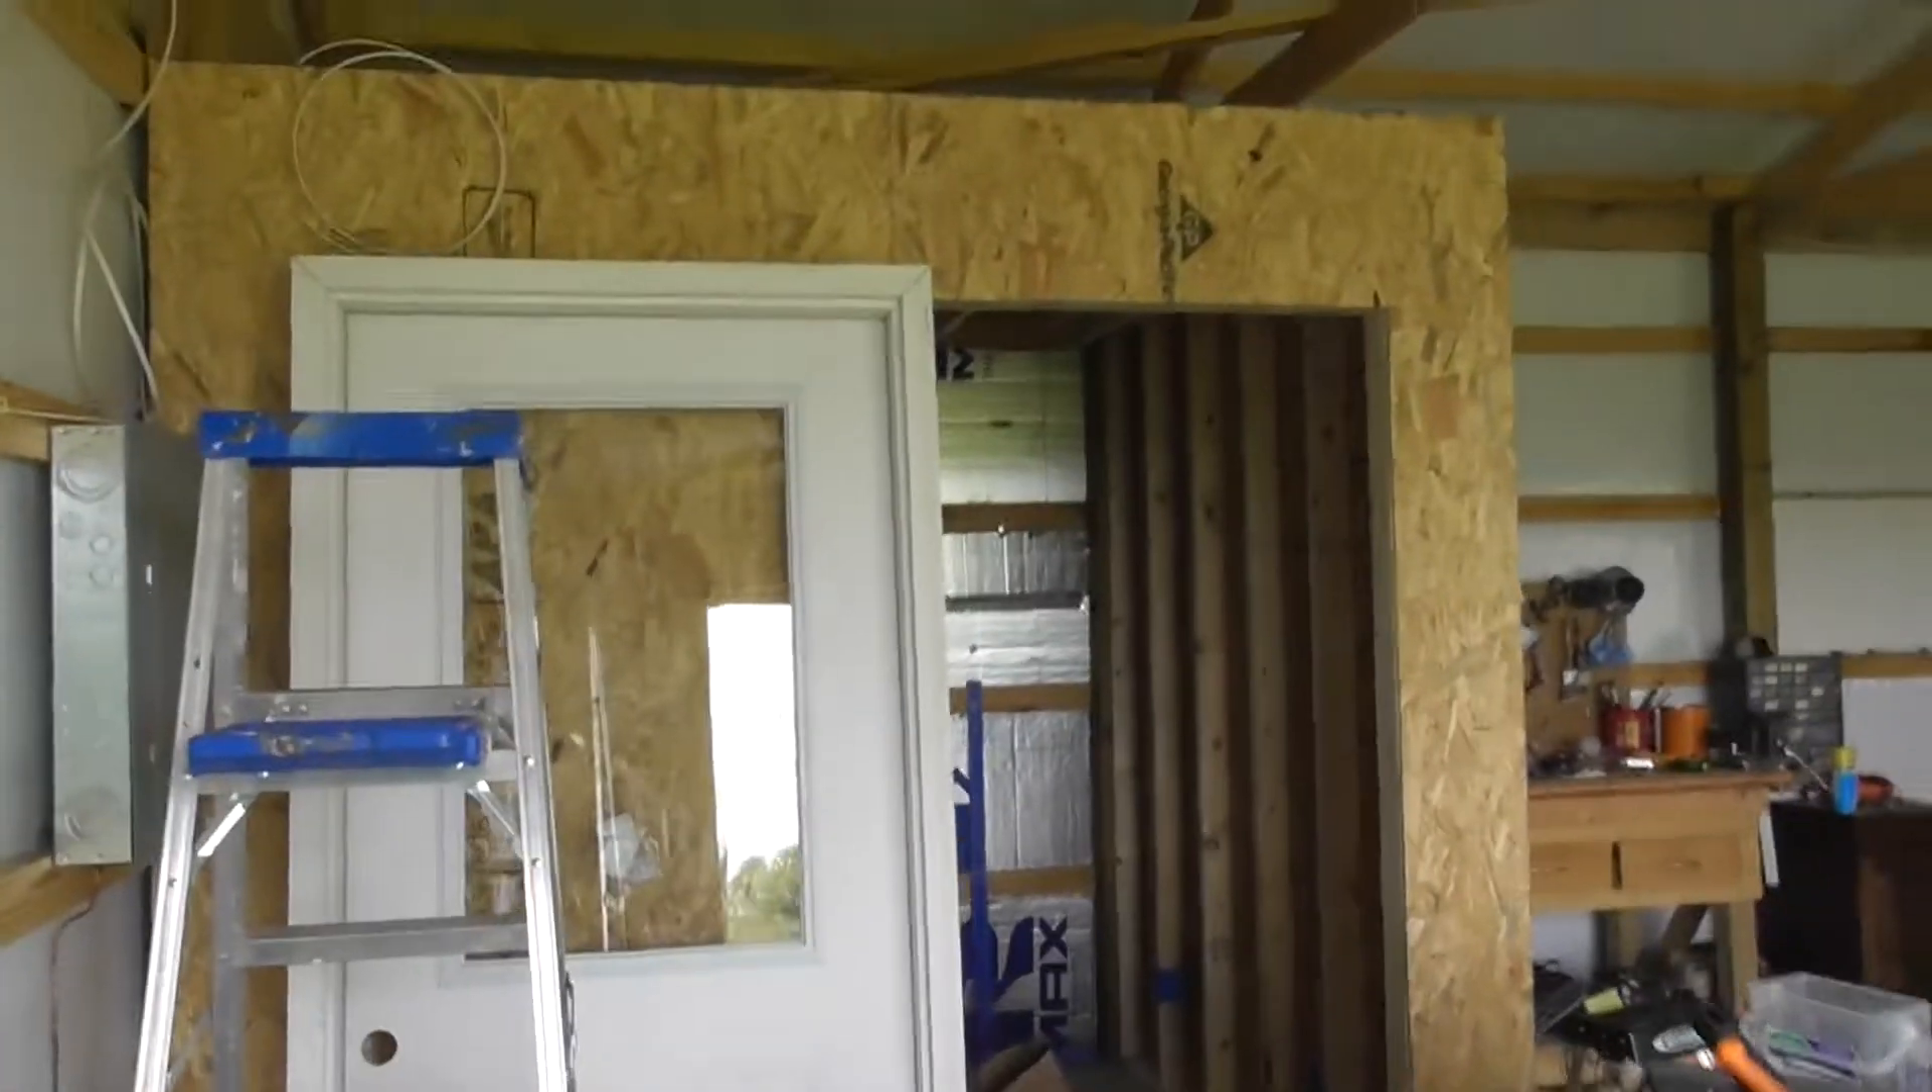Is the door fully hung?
No.